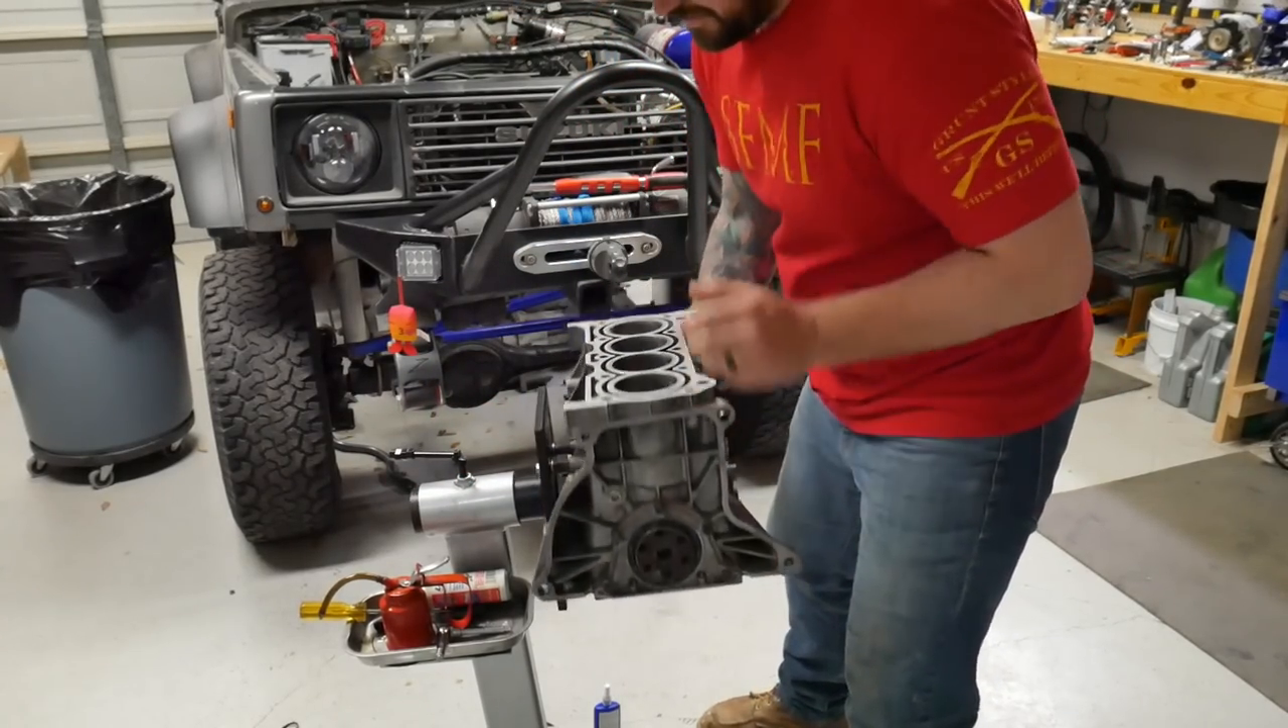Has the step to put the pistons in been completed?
No.